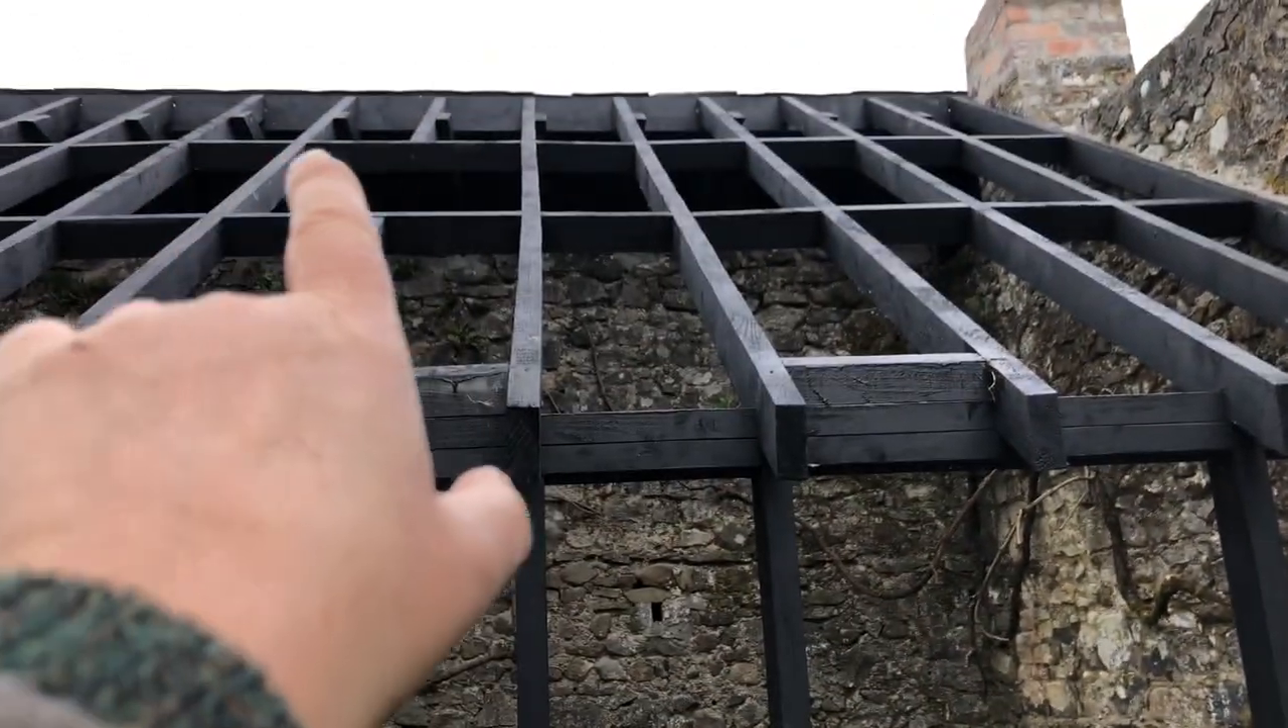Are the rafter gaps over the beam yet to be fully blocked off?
Yes.